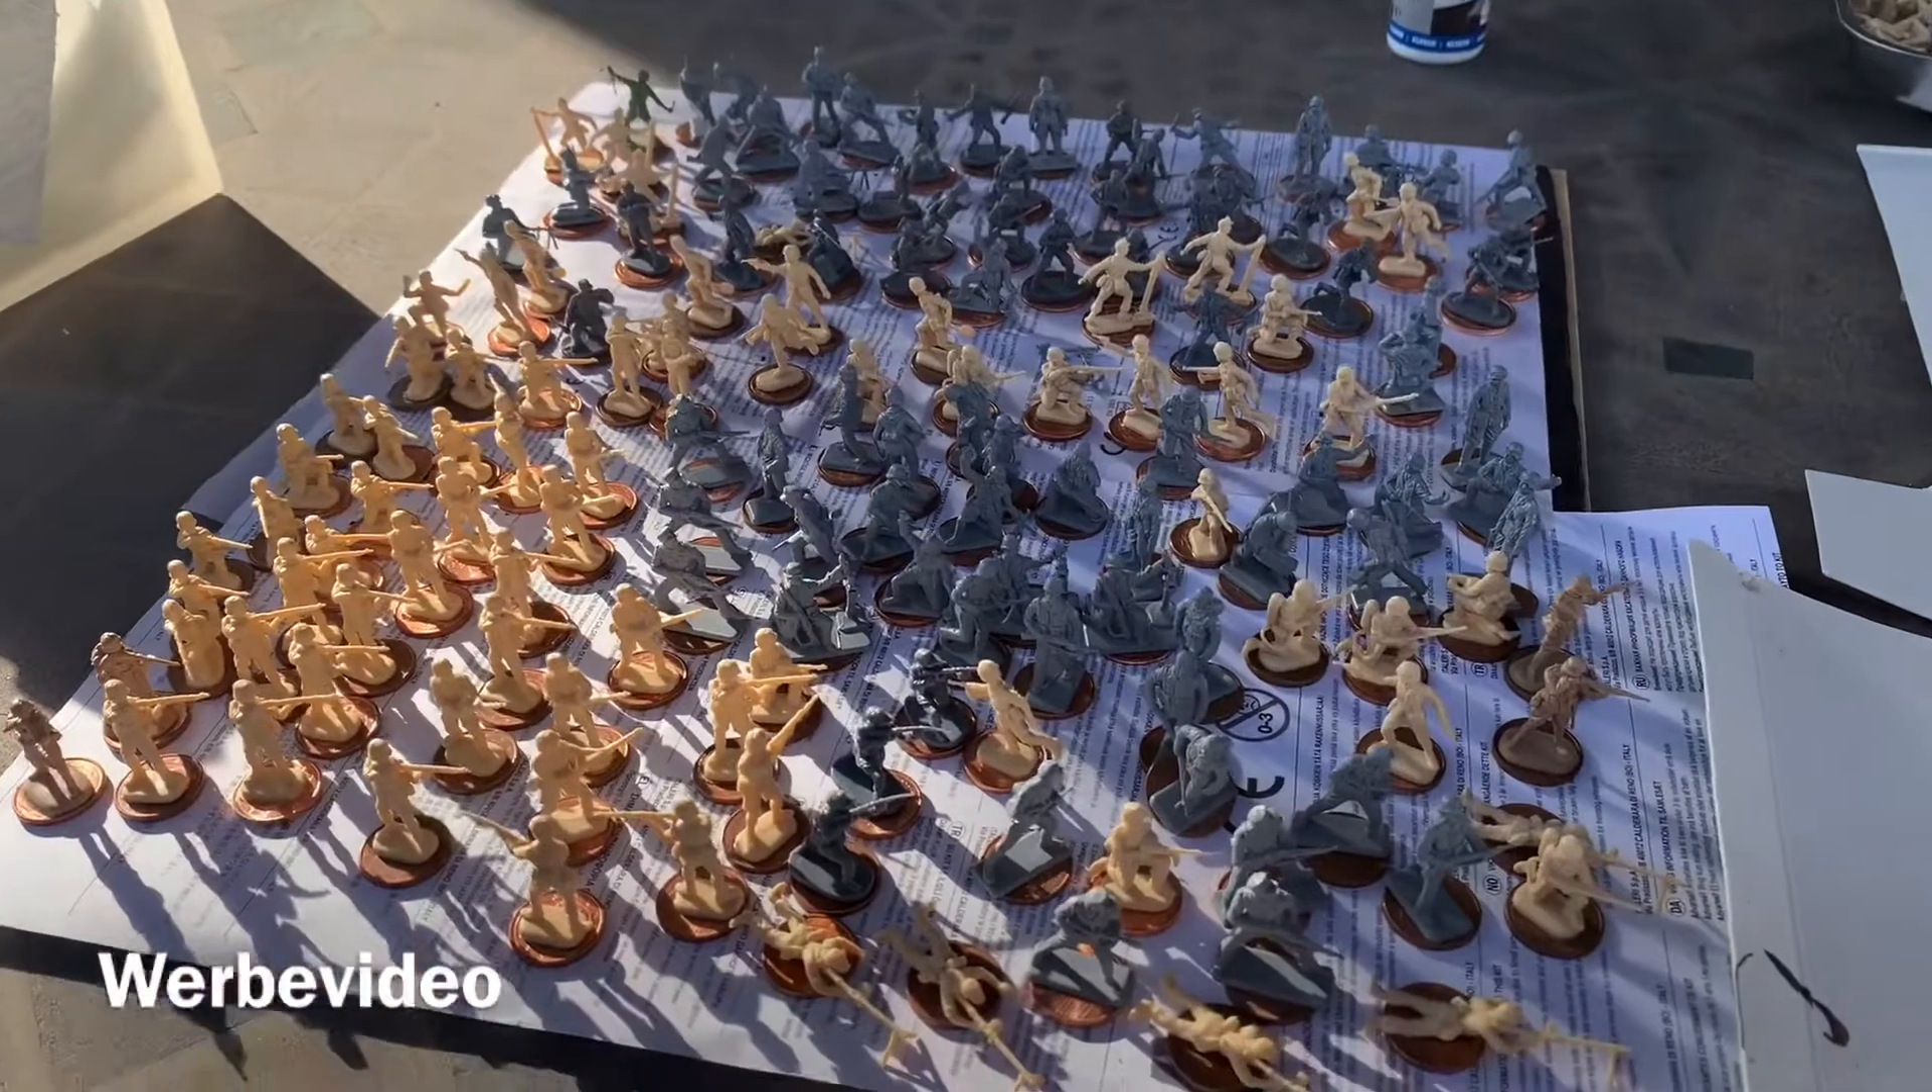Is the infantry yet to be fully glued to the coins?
No.